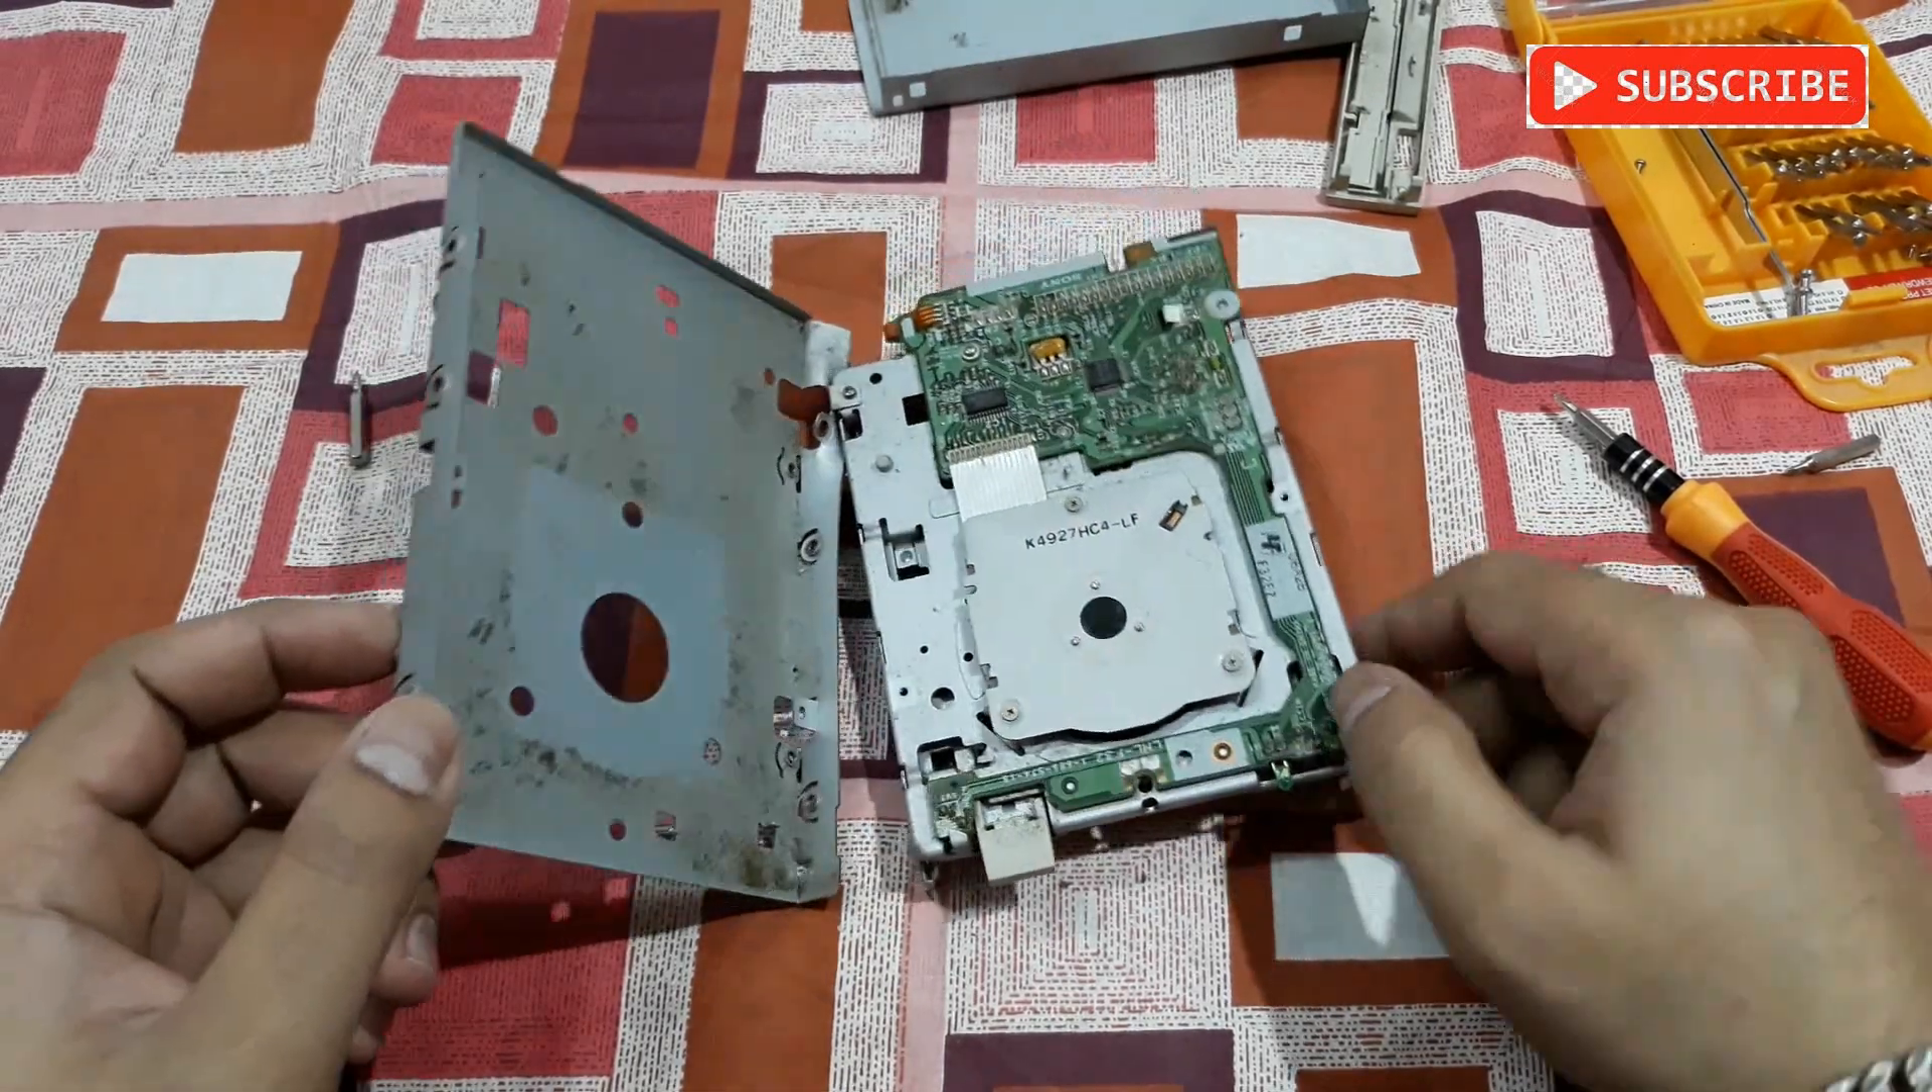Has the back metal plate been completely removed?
Yes.